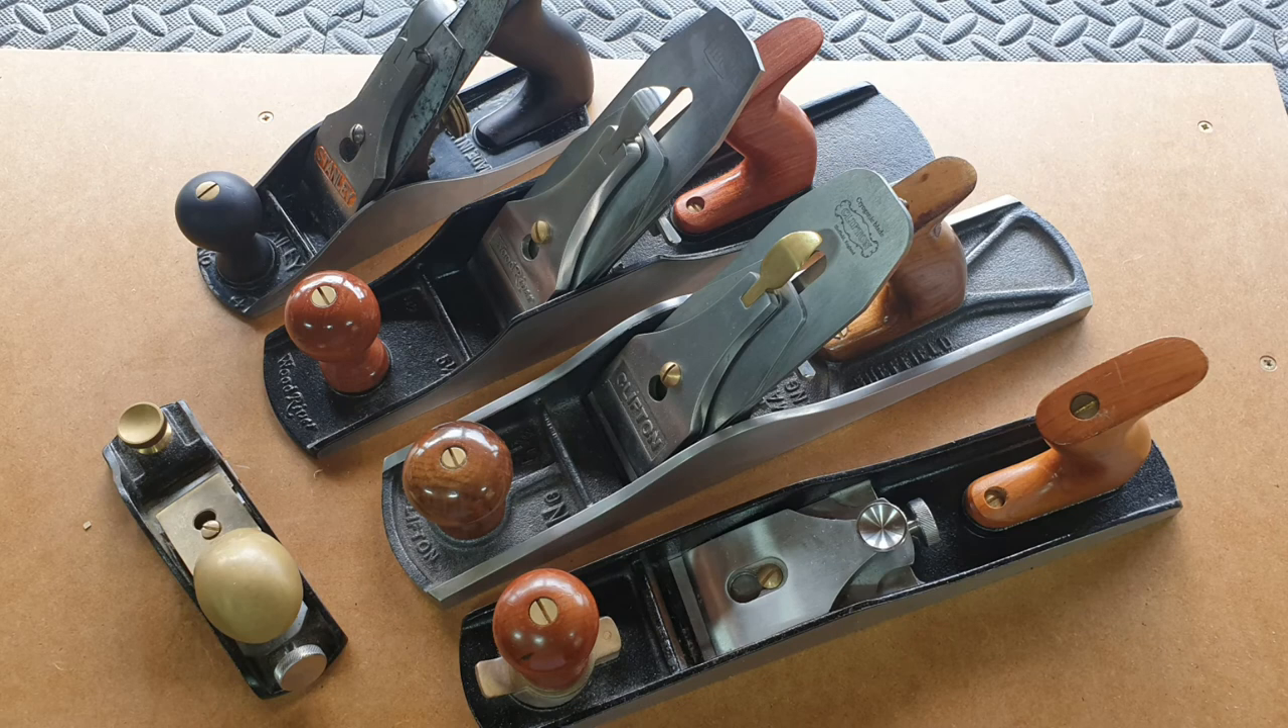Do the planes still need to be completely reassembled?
No.